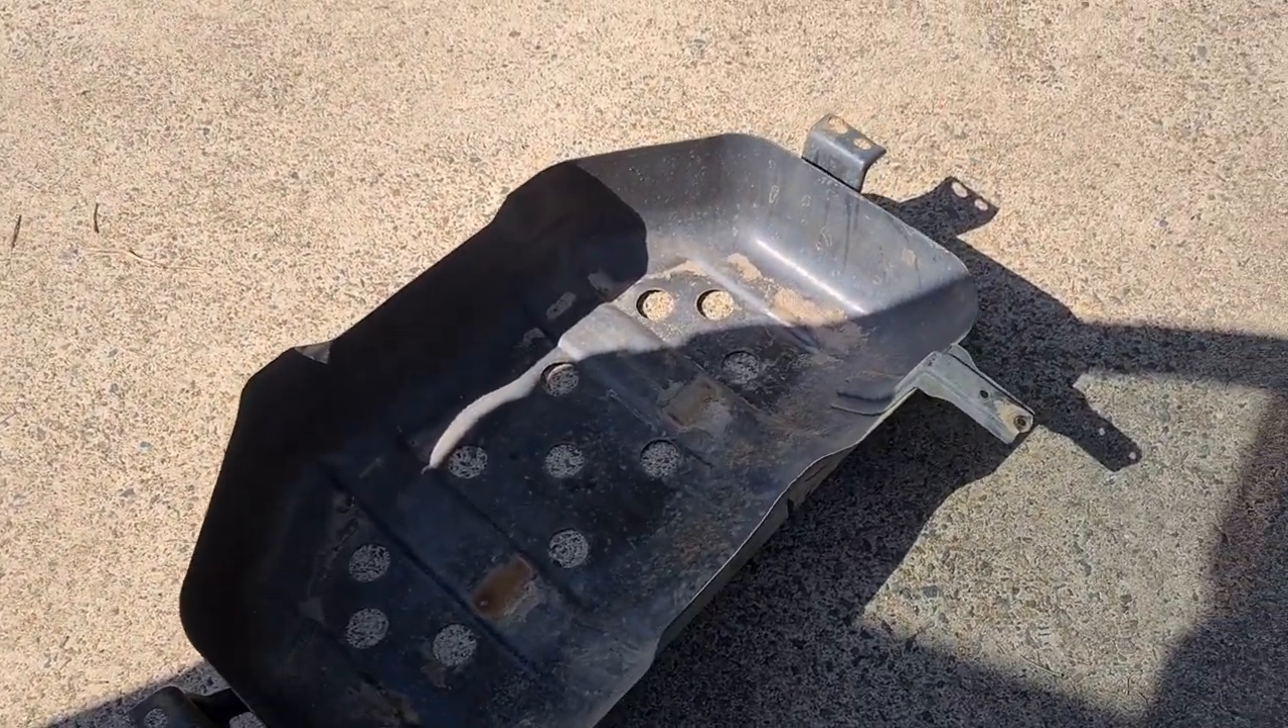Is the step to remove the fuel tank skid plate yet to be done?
No.